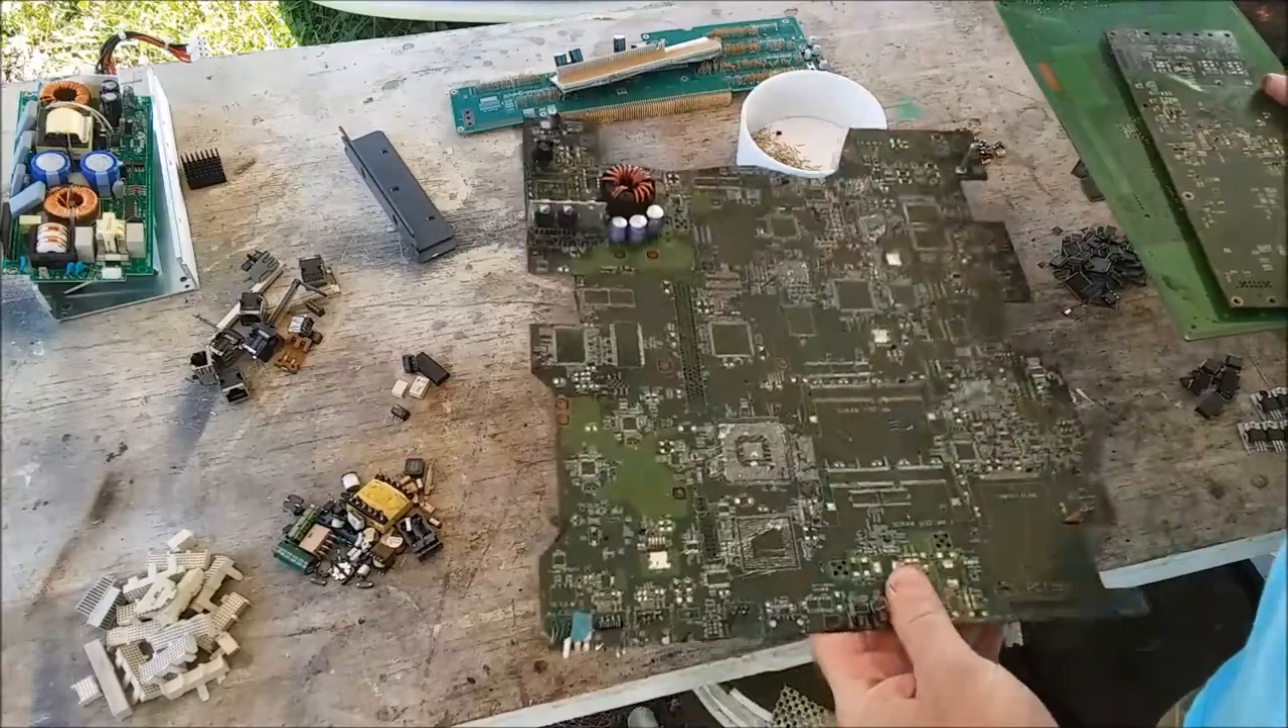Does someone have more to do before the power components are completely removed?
Yes.